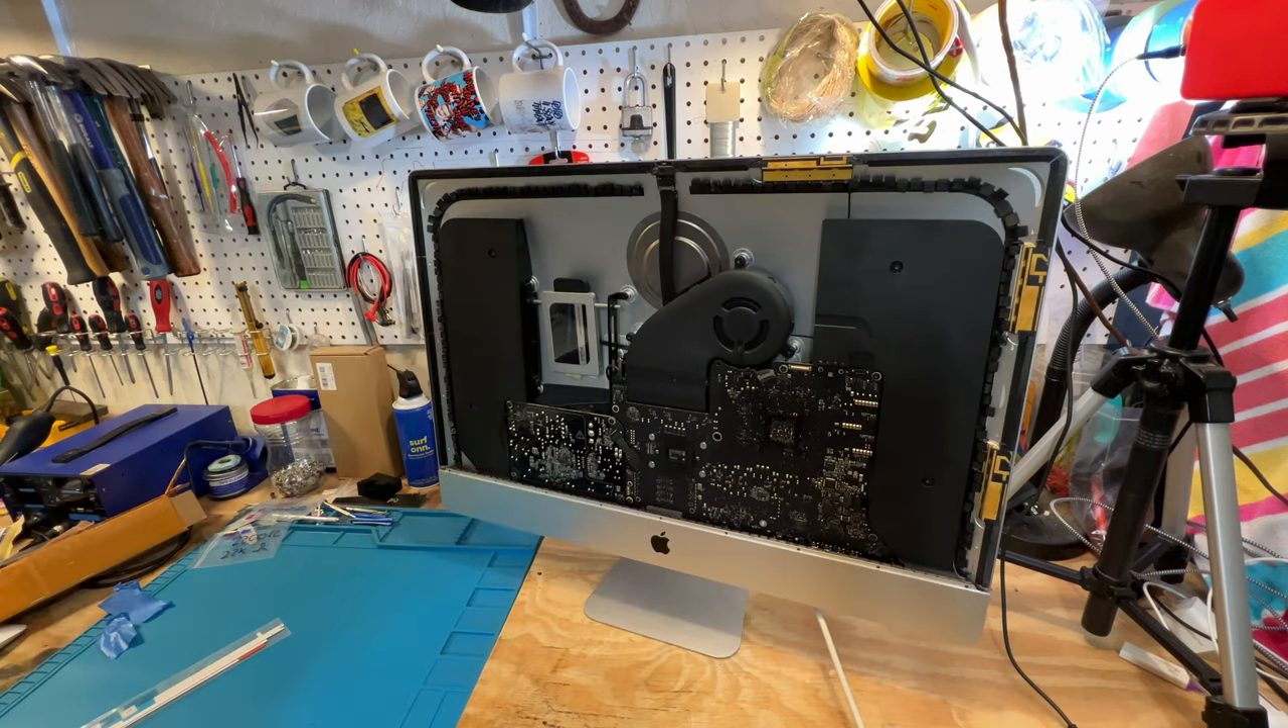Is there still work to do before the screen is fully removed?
No.